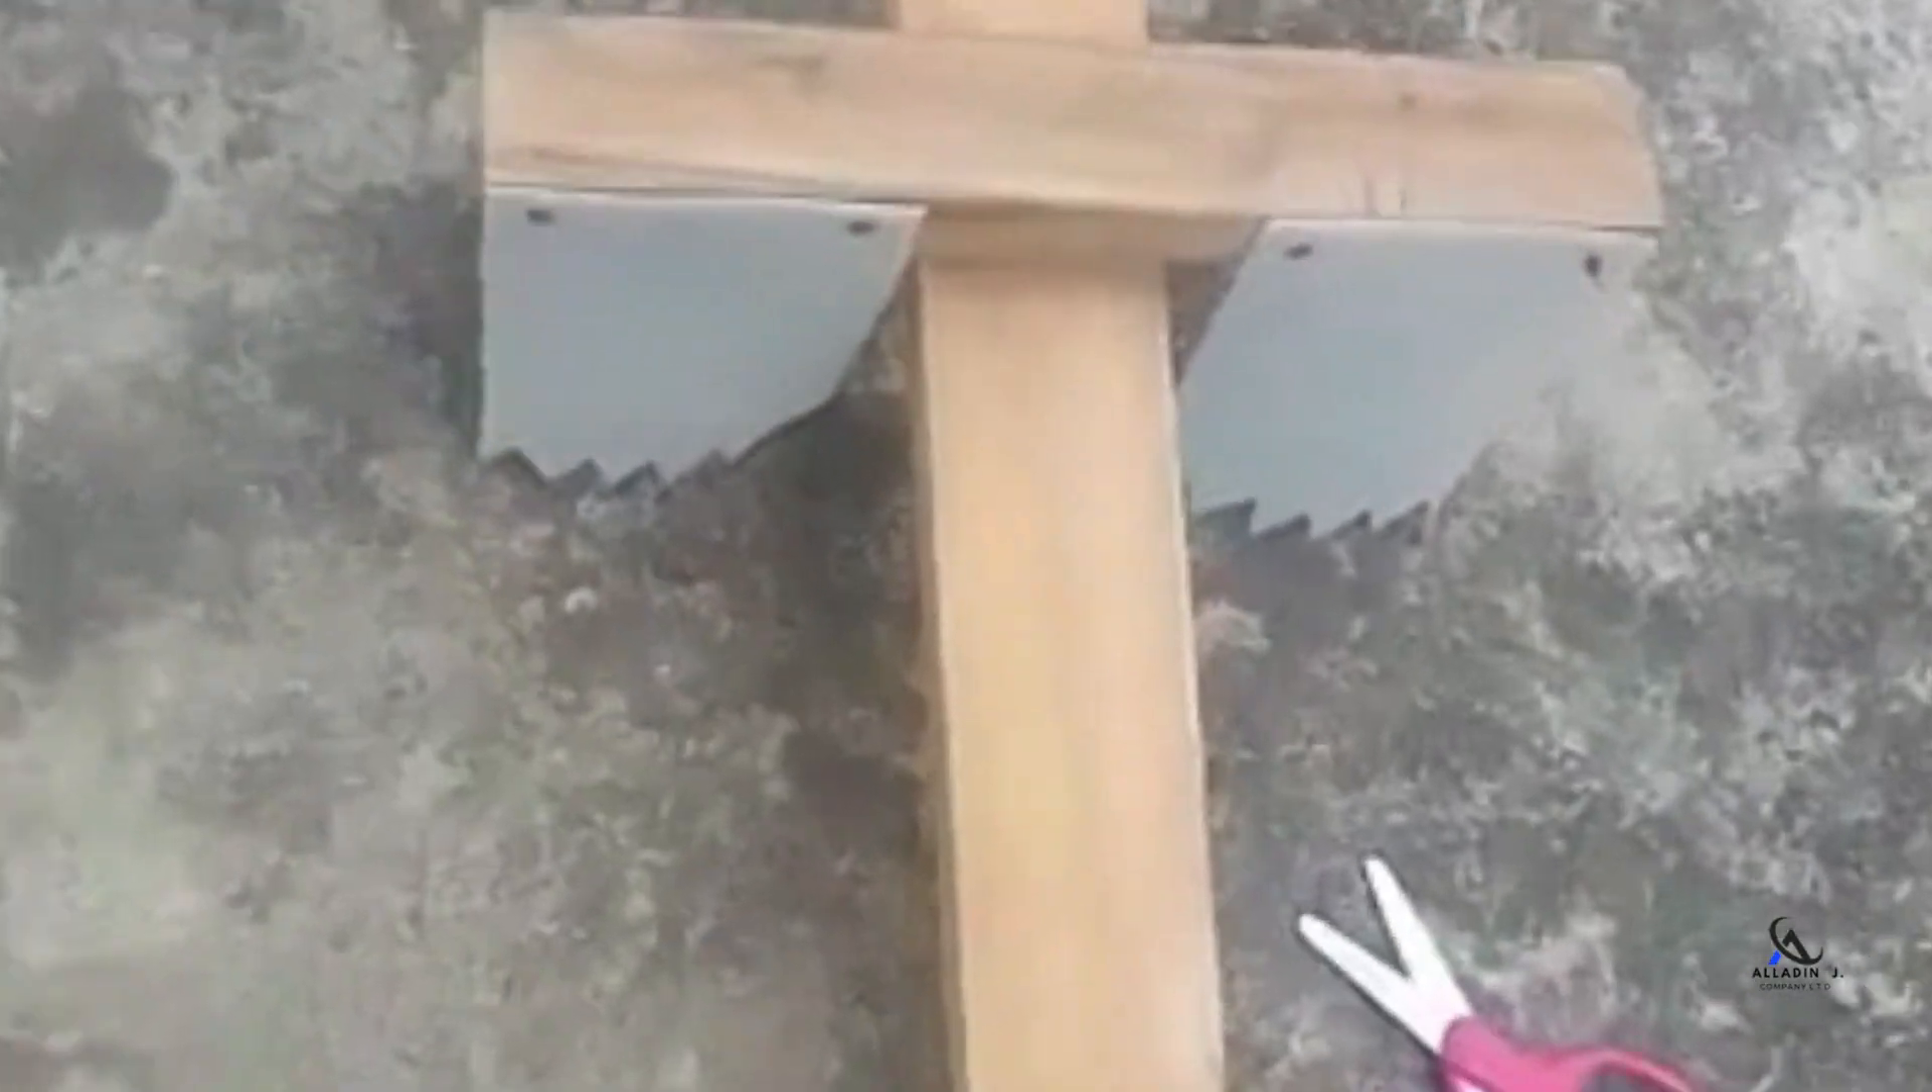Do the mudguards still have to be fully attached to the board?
No.